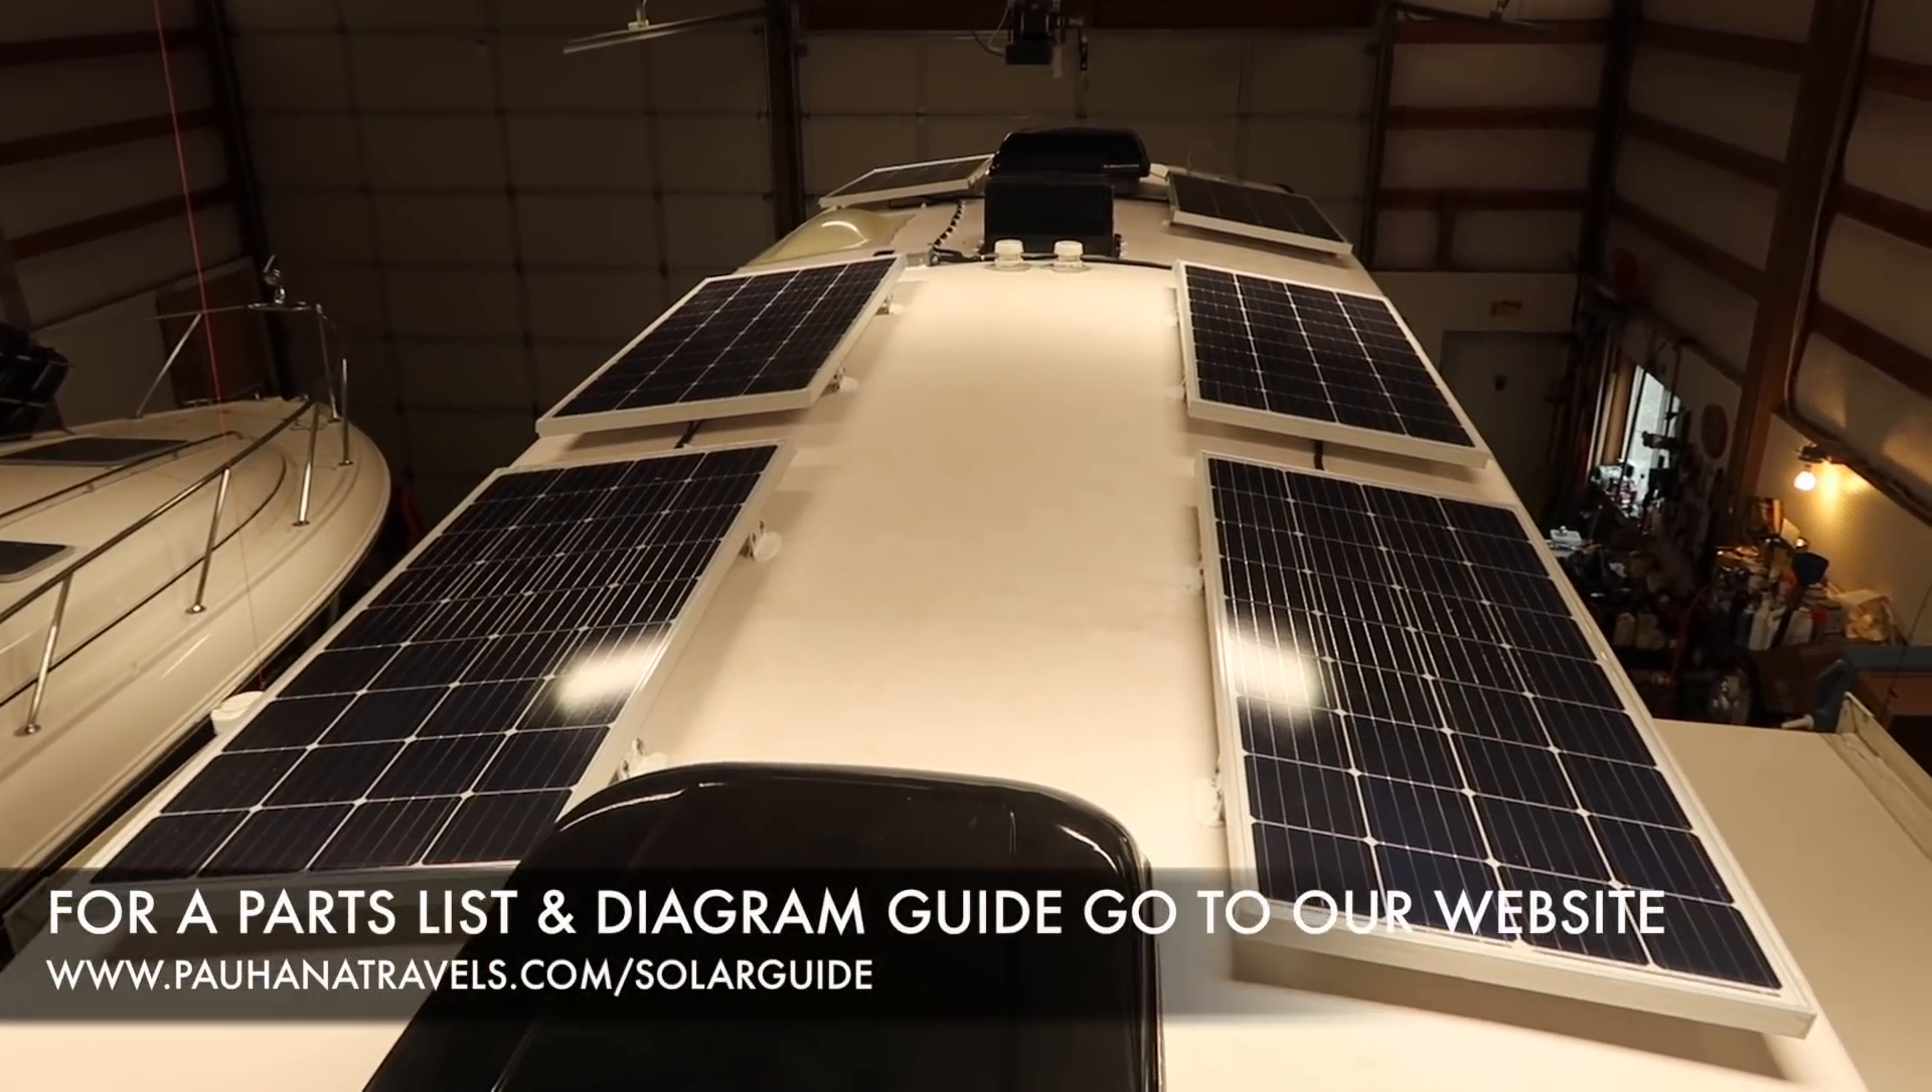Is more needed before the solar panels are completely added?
No.